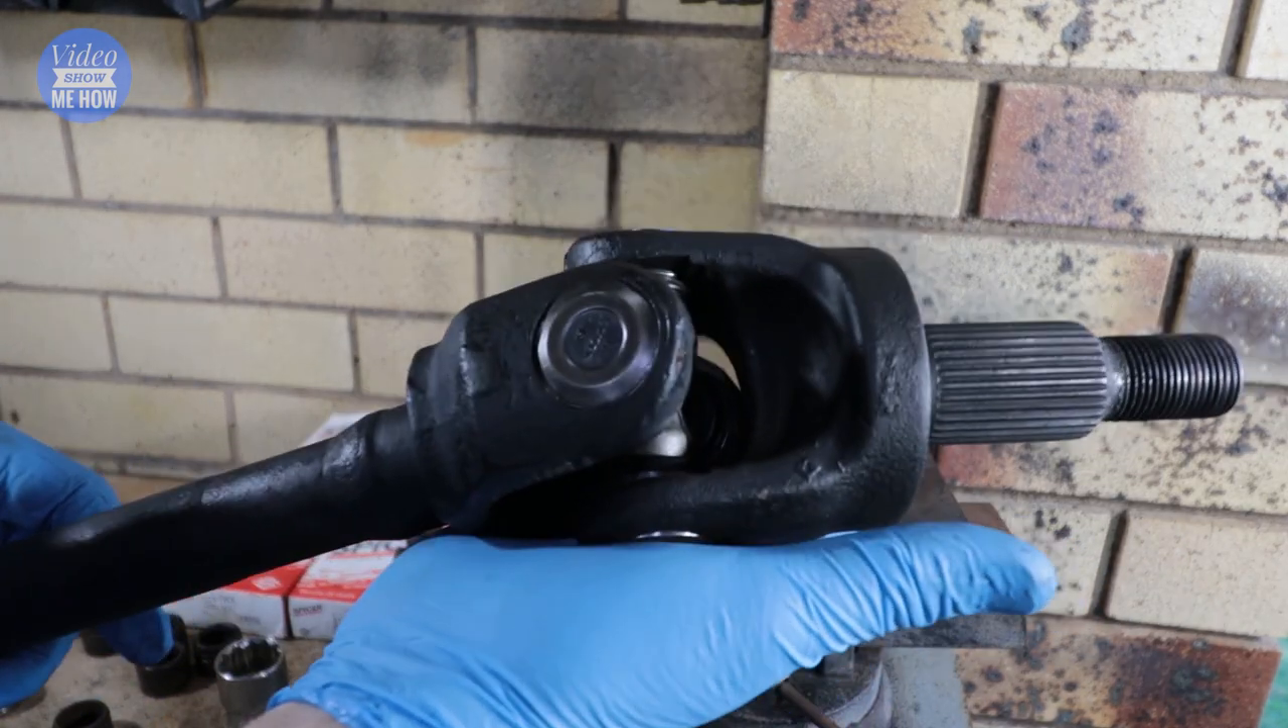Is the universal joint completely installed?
Yes.